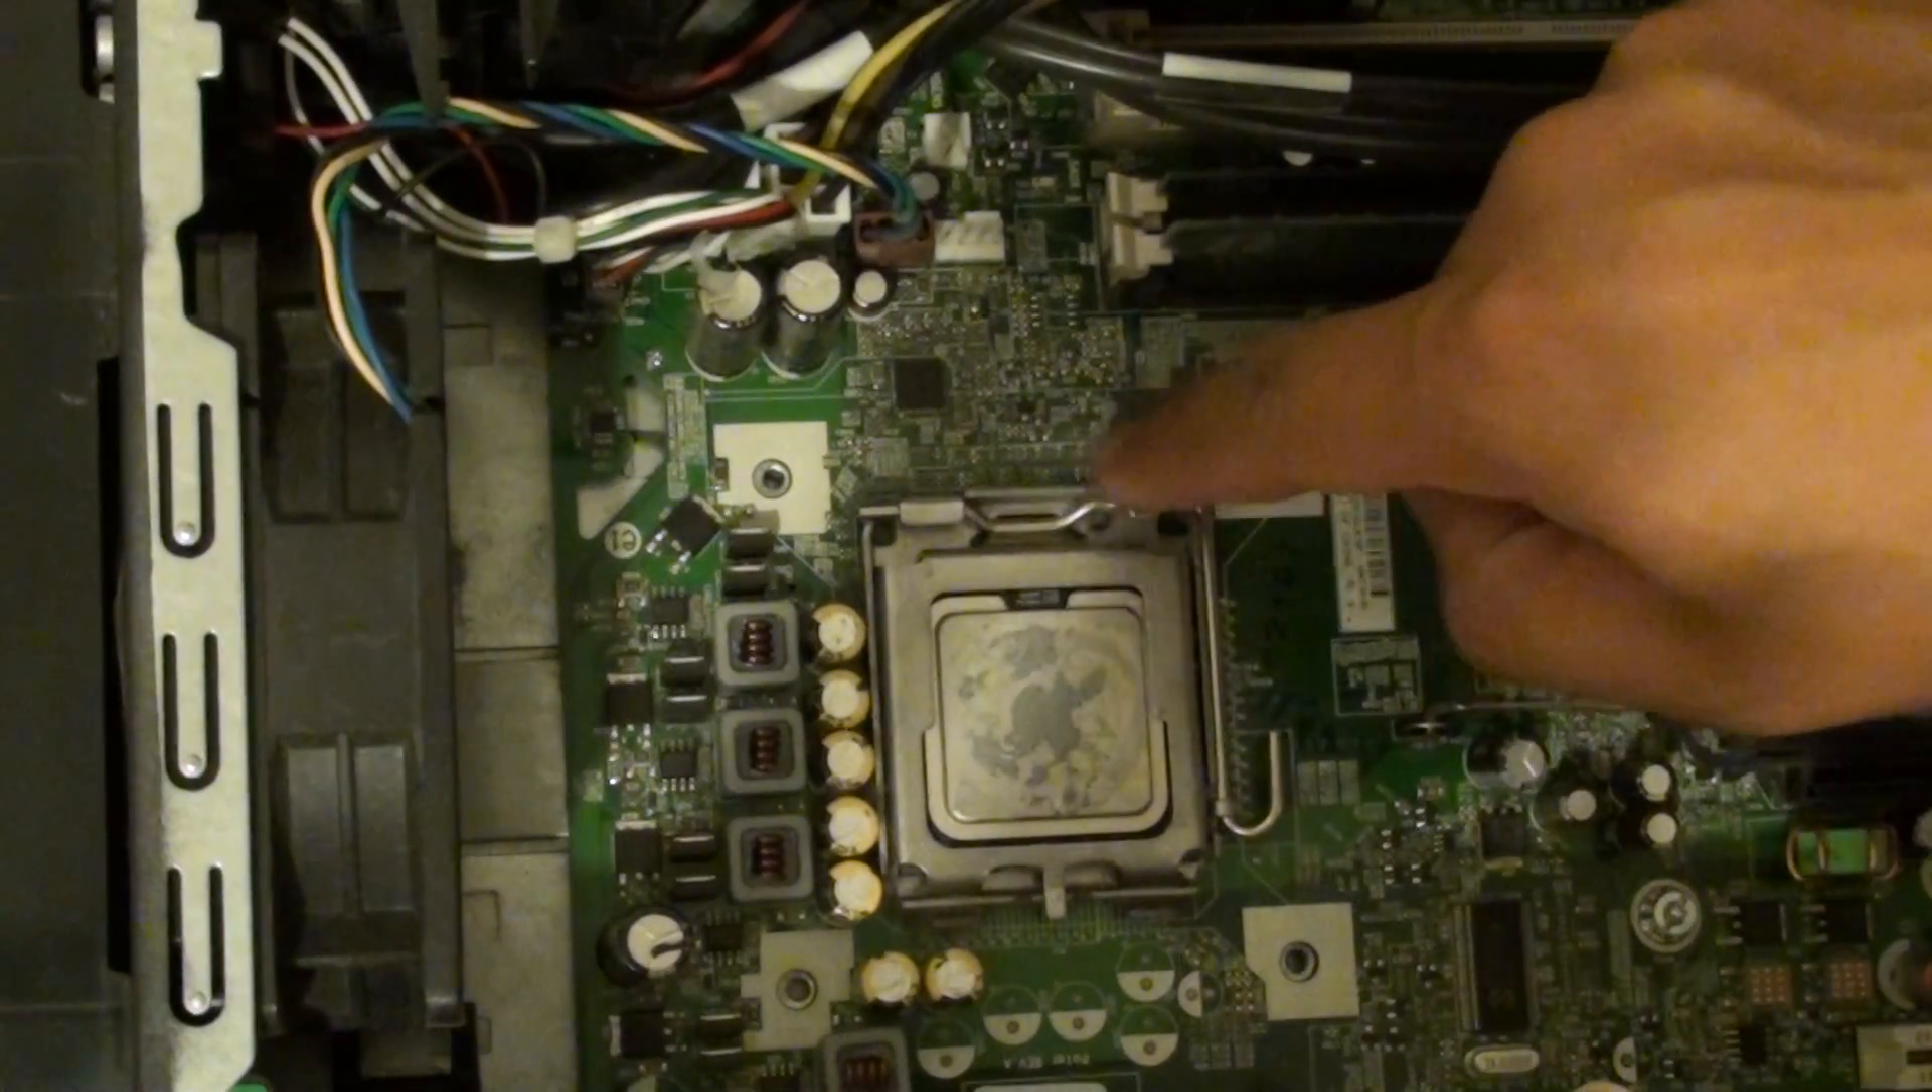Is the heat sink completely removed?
Yes.